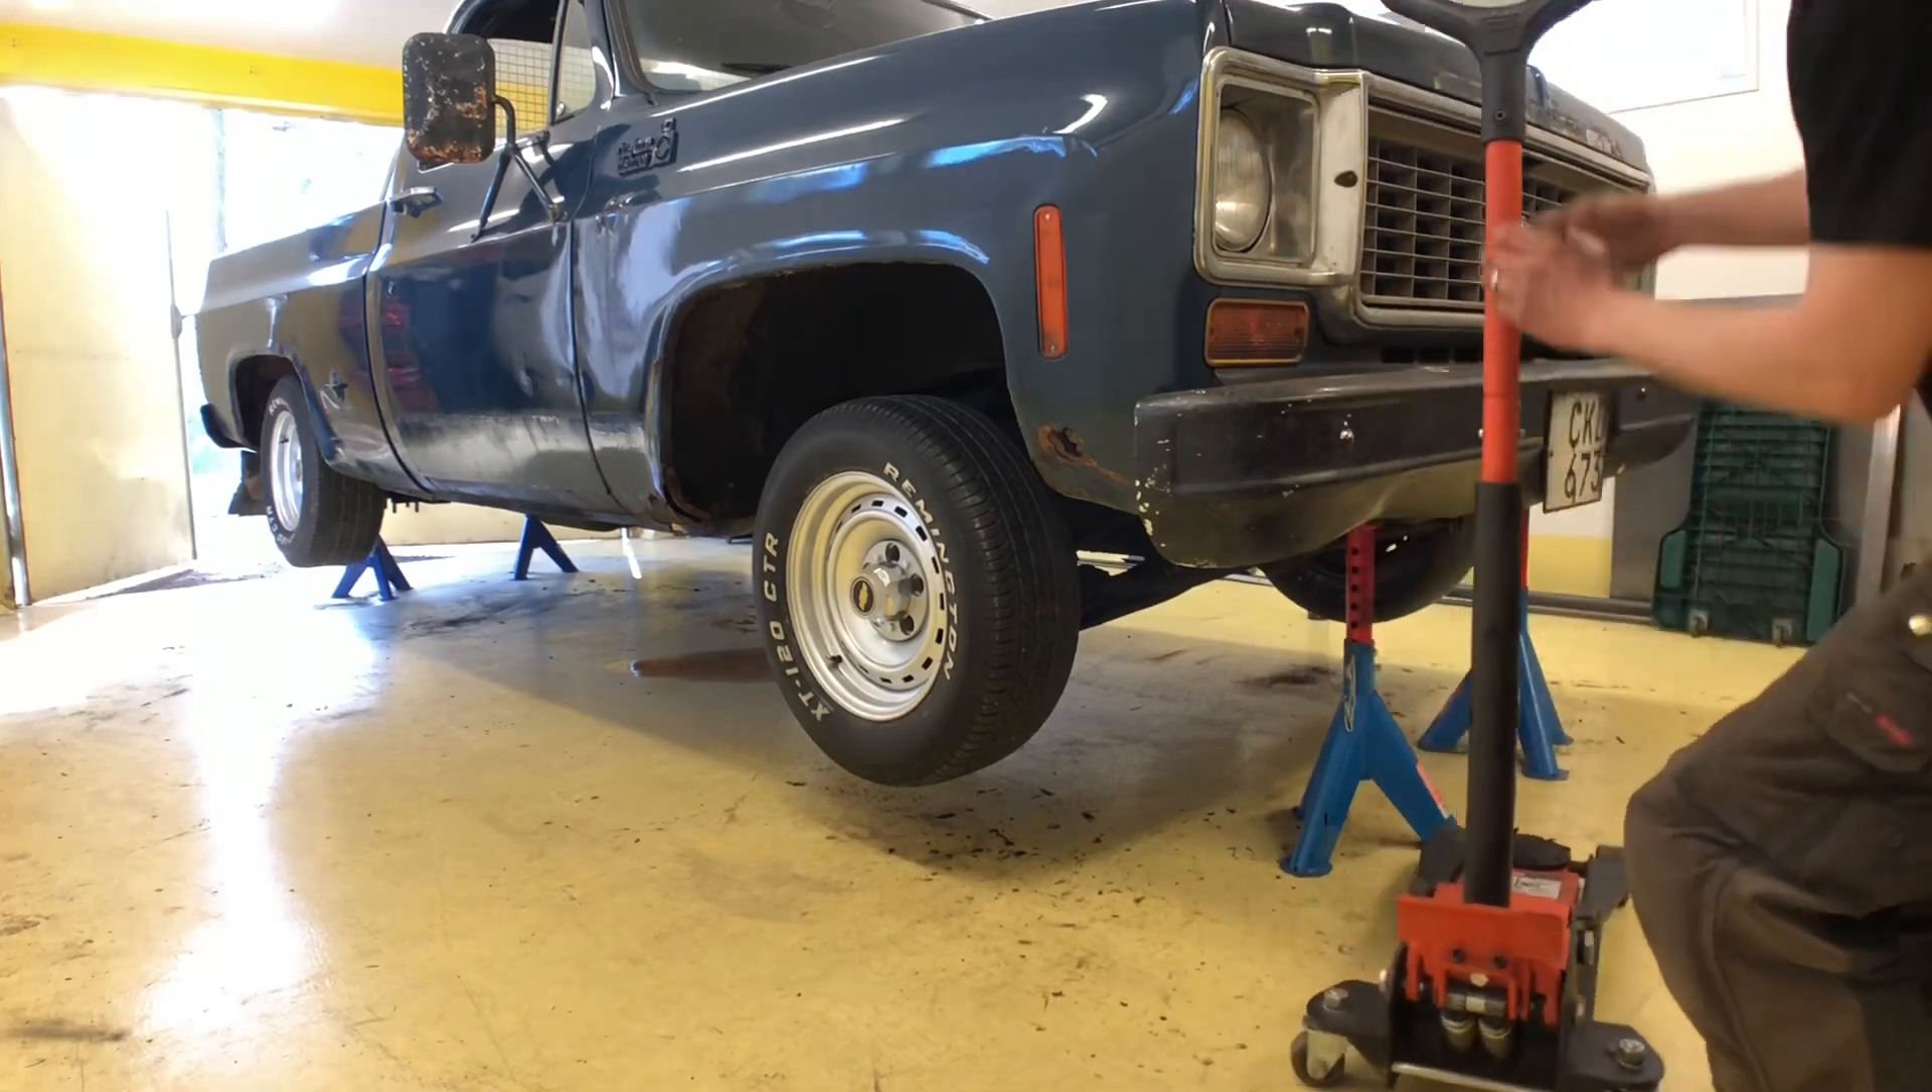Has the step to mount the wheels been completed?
Yes.